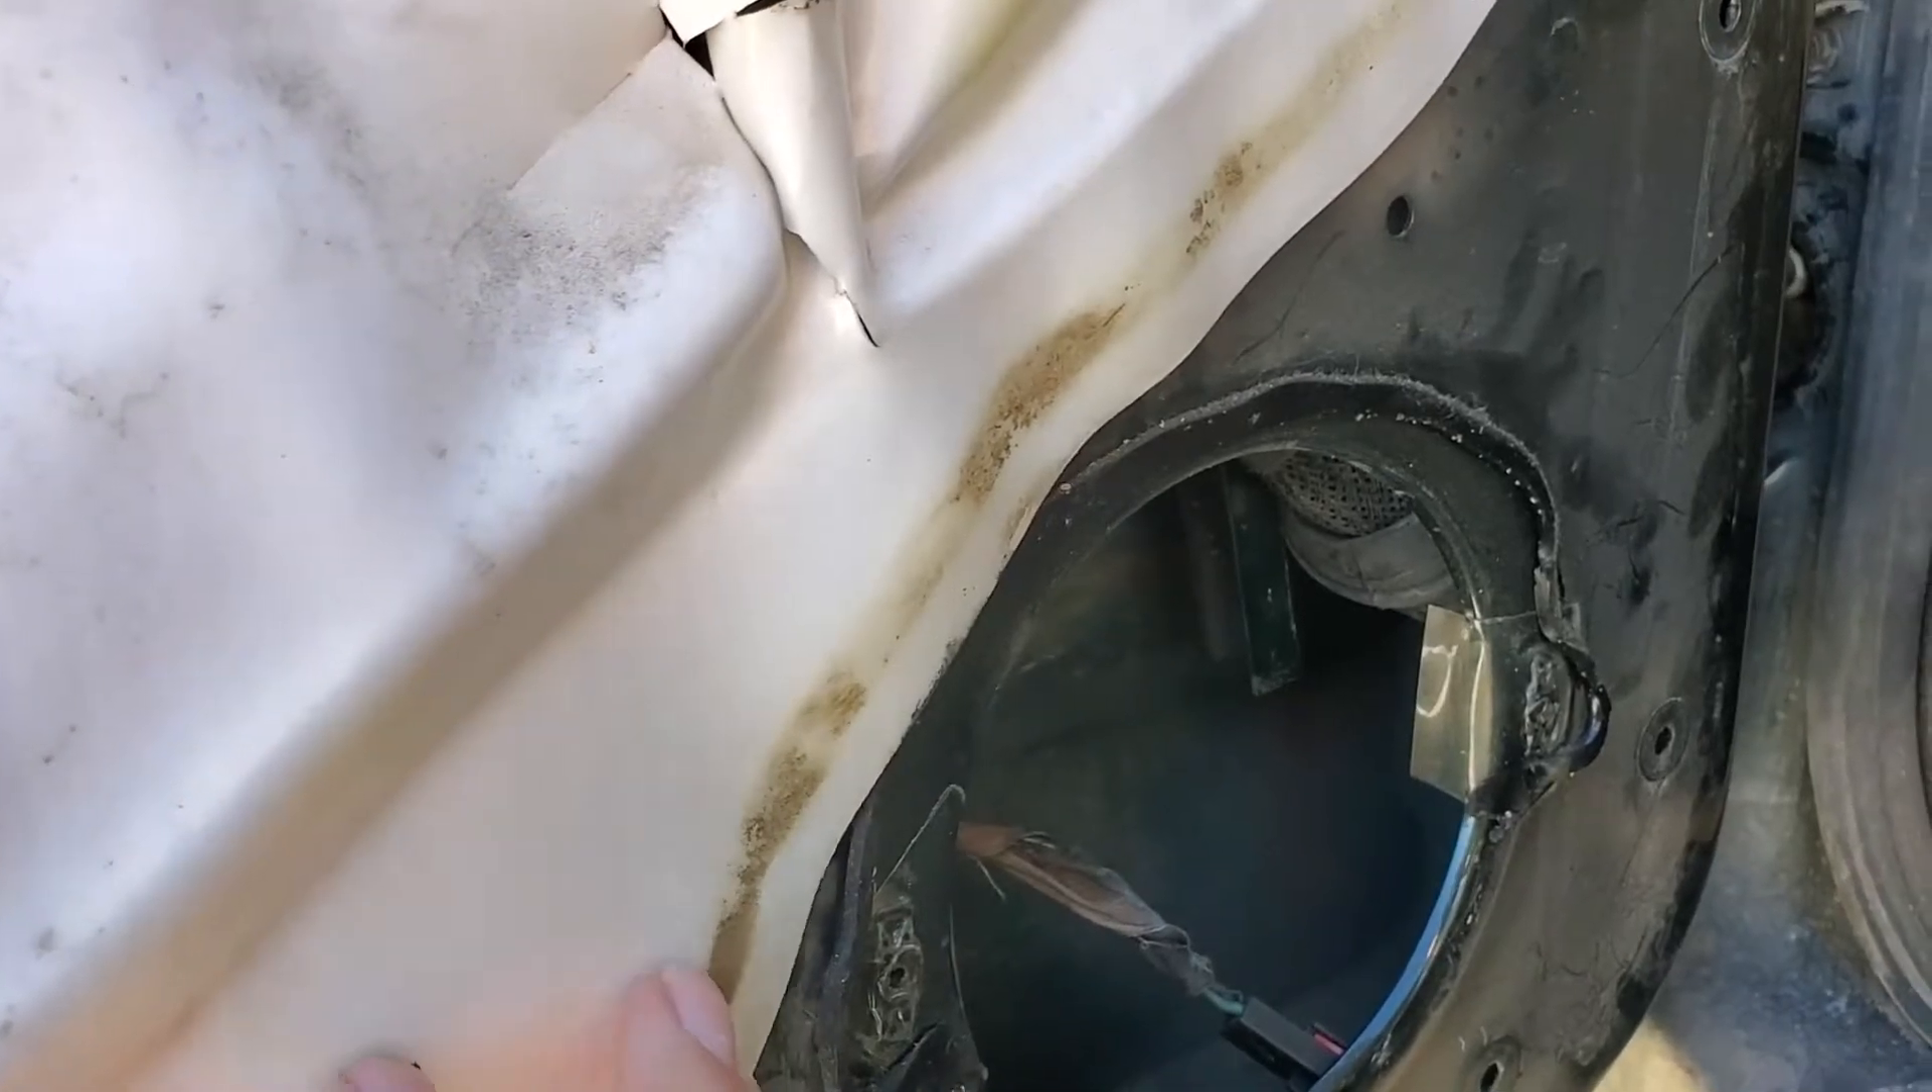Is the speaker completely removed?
Yes.